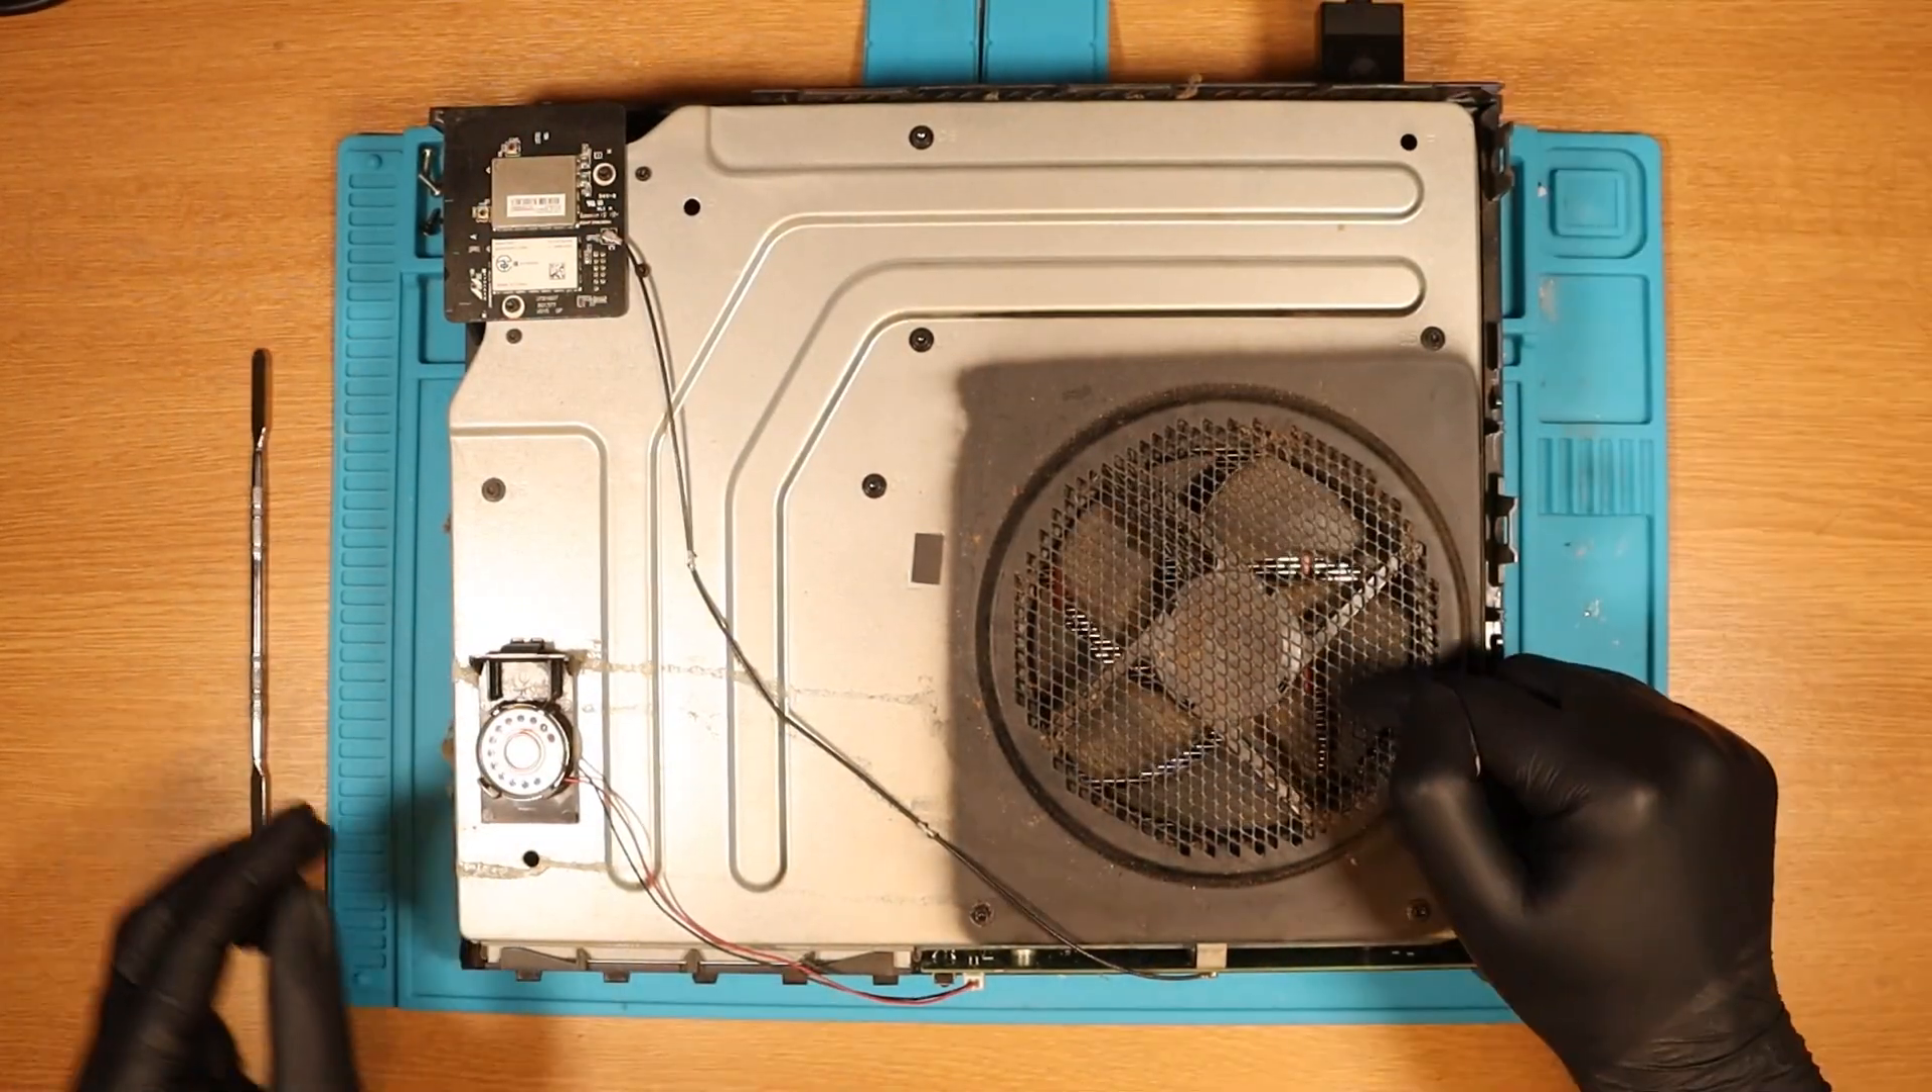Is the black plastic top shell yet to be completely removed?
No.